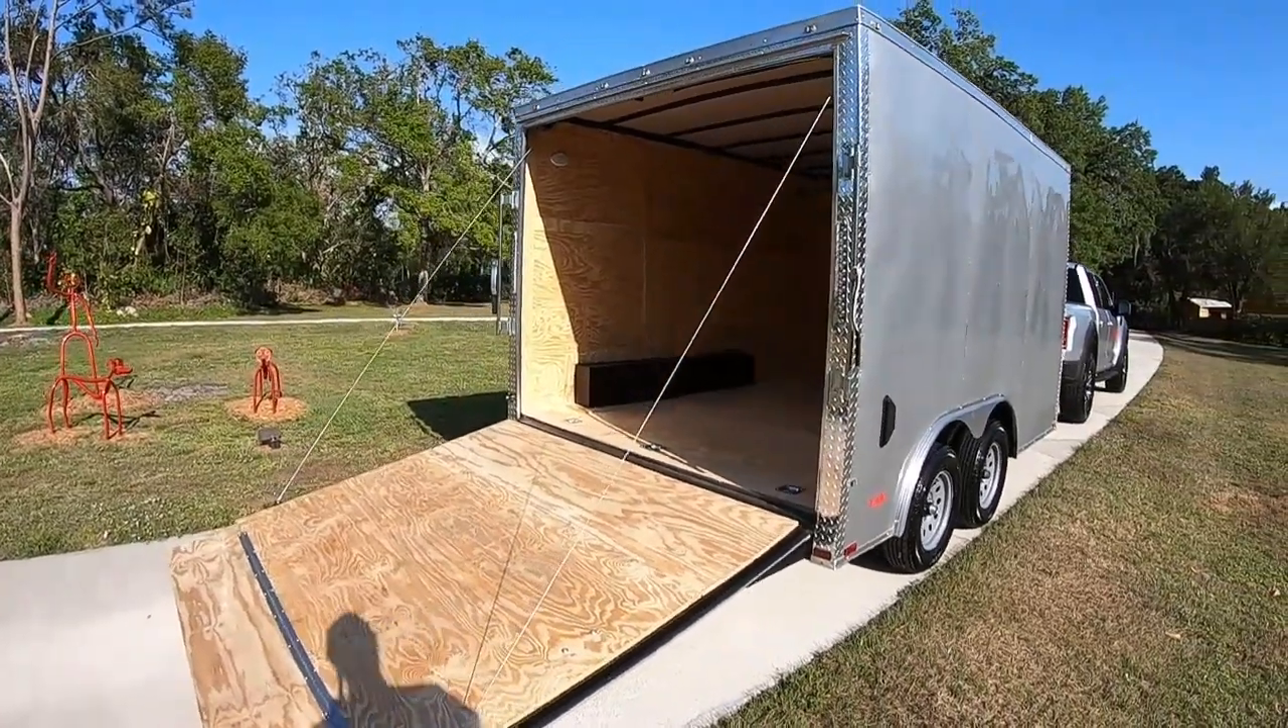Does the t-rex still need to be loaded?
Yes.